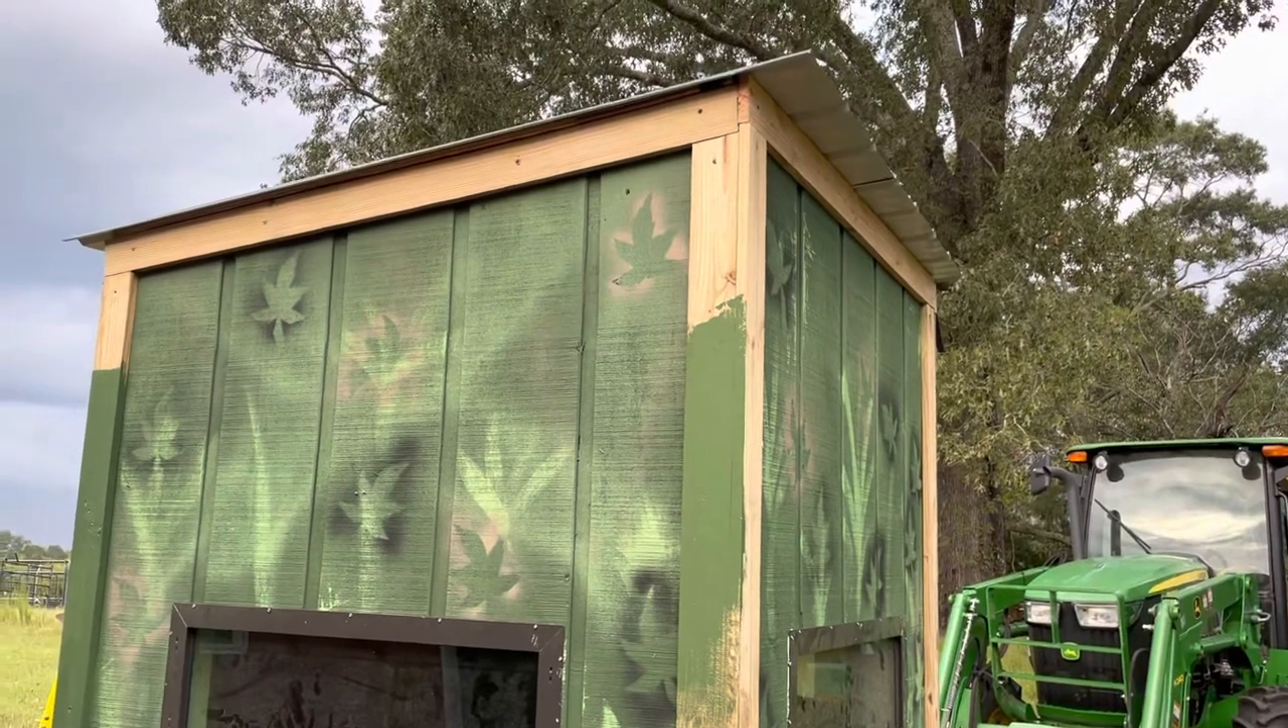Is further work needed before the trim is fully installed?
No.